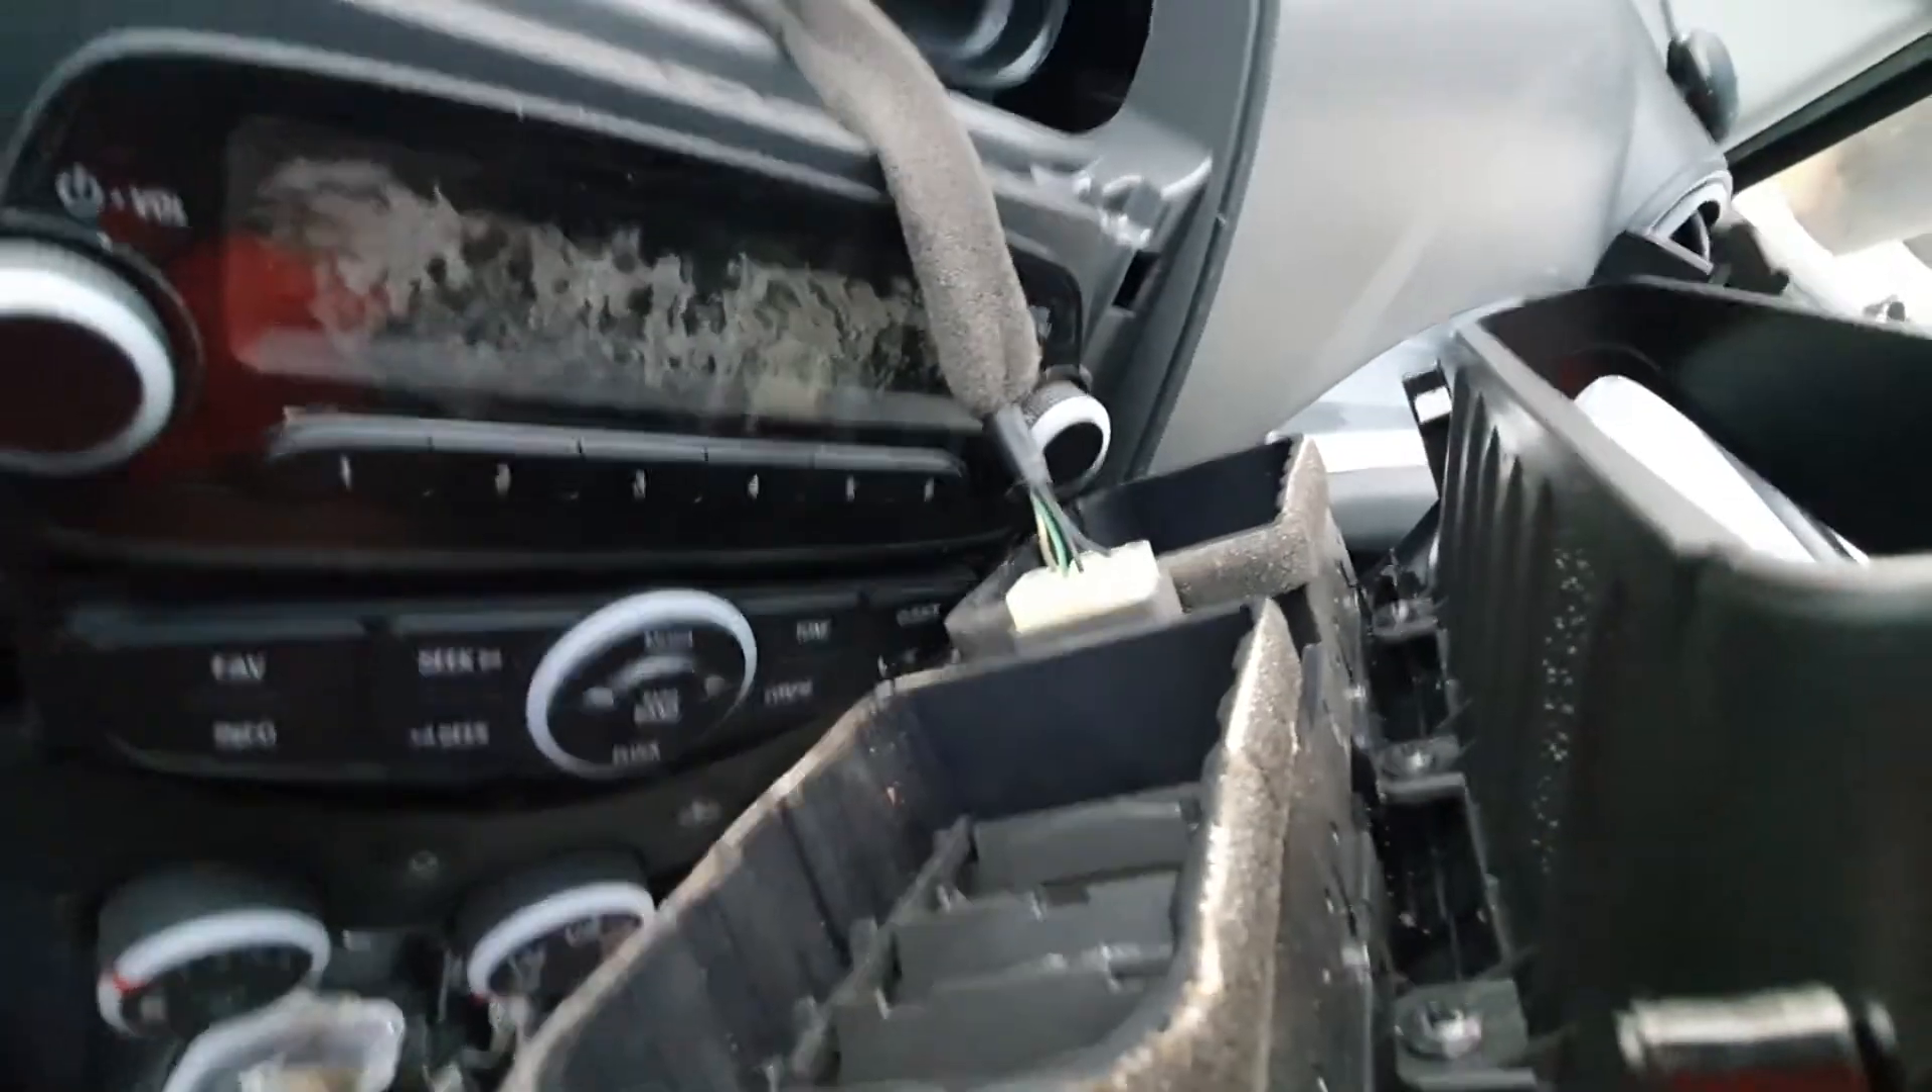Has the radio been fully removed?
No.